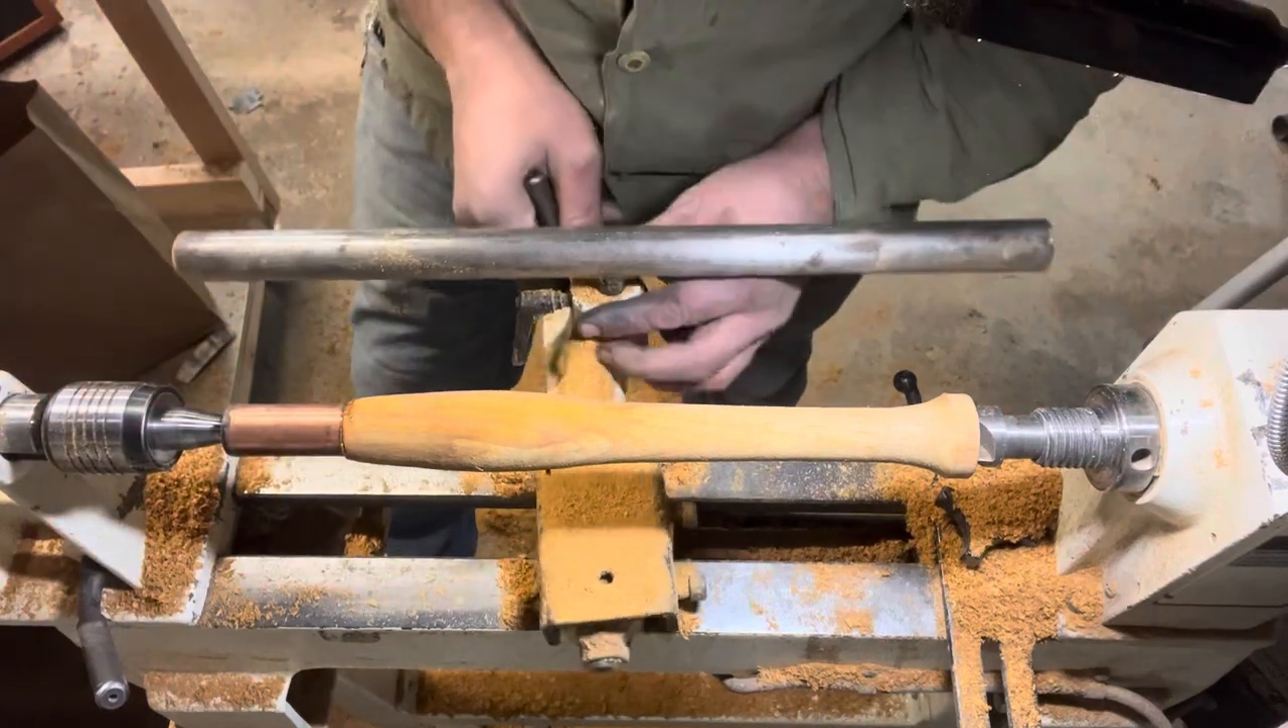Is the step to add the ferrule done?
Yes.